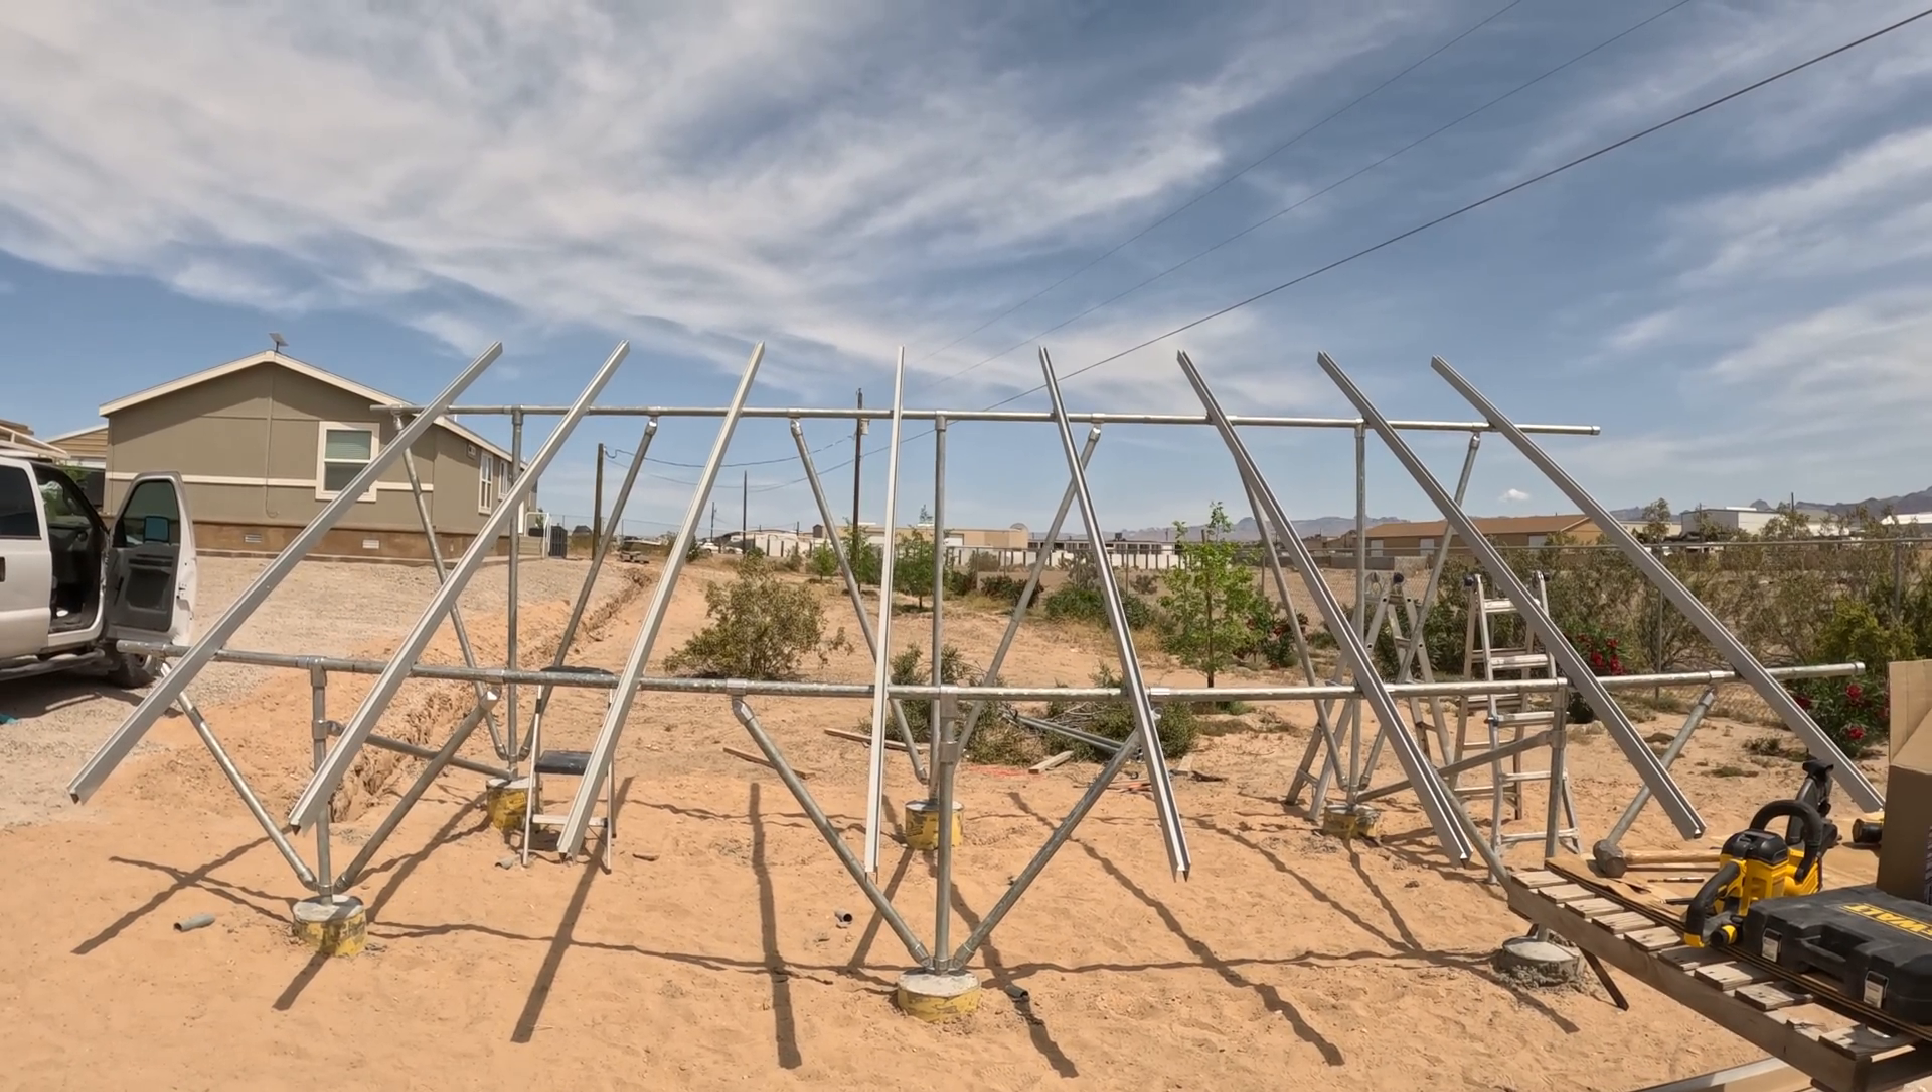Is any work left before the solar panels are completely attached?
Yes.